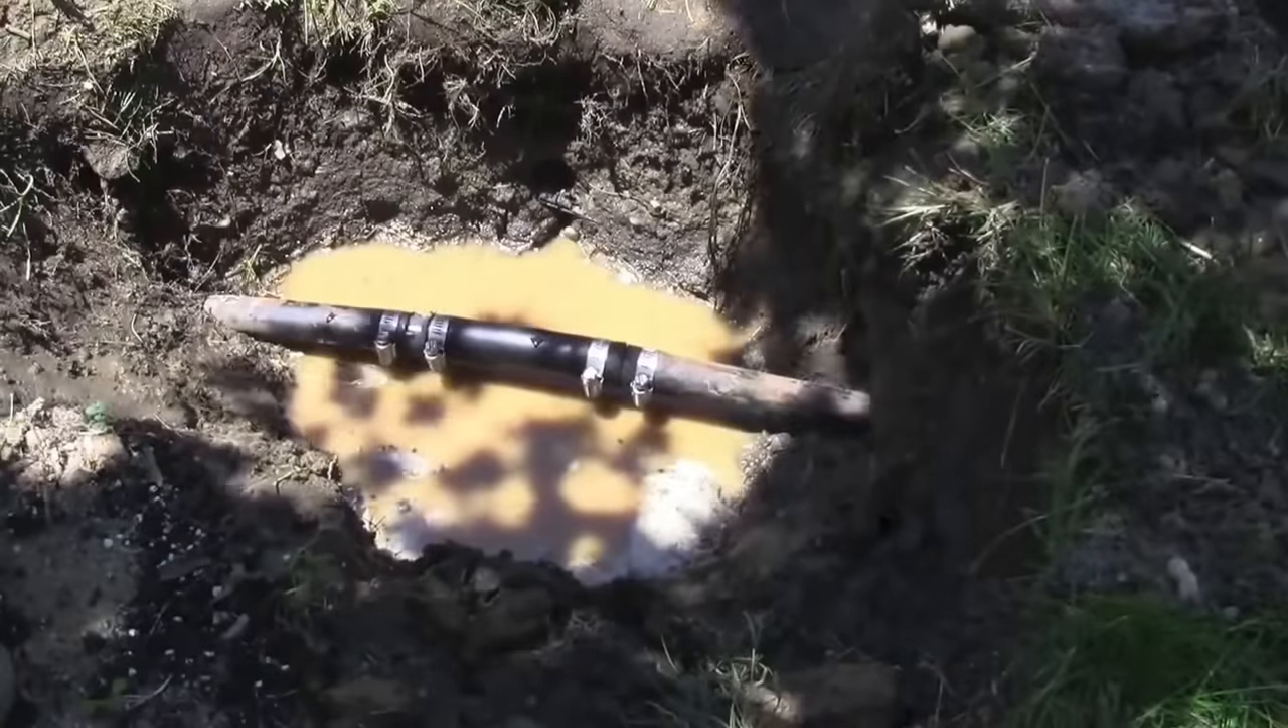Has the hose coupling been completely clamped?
Yes.